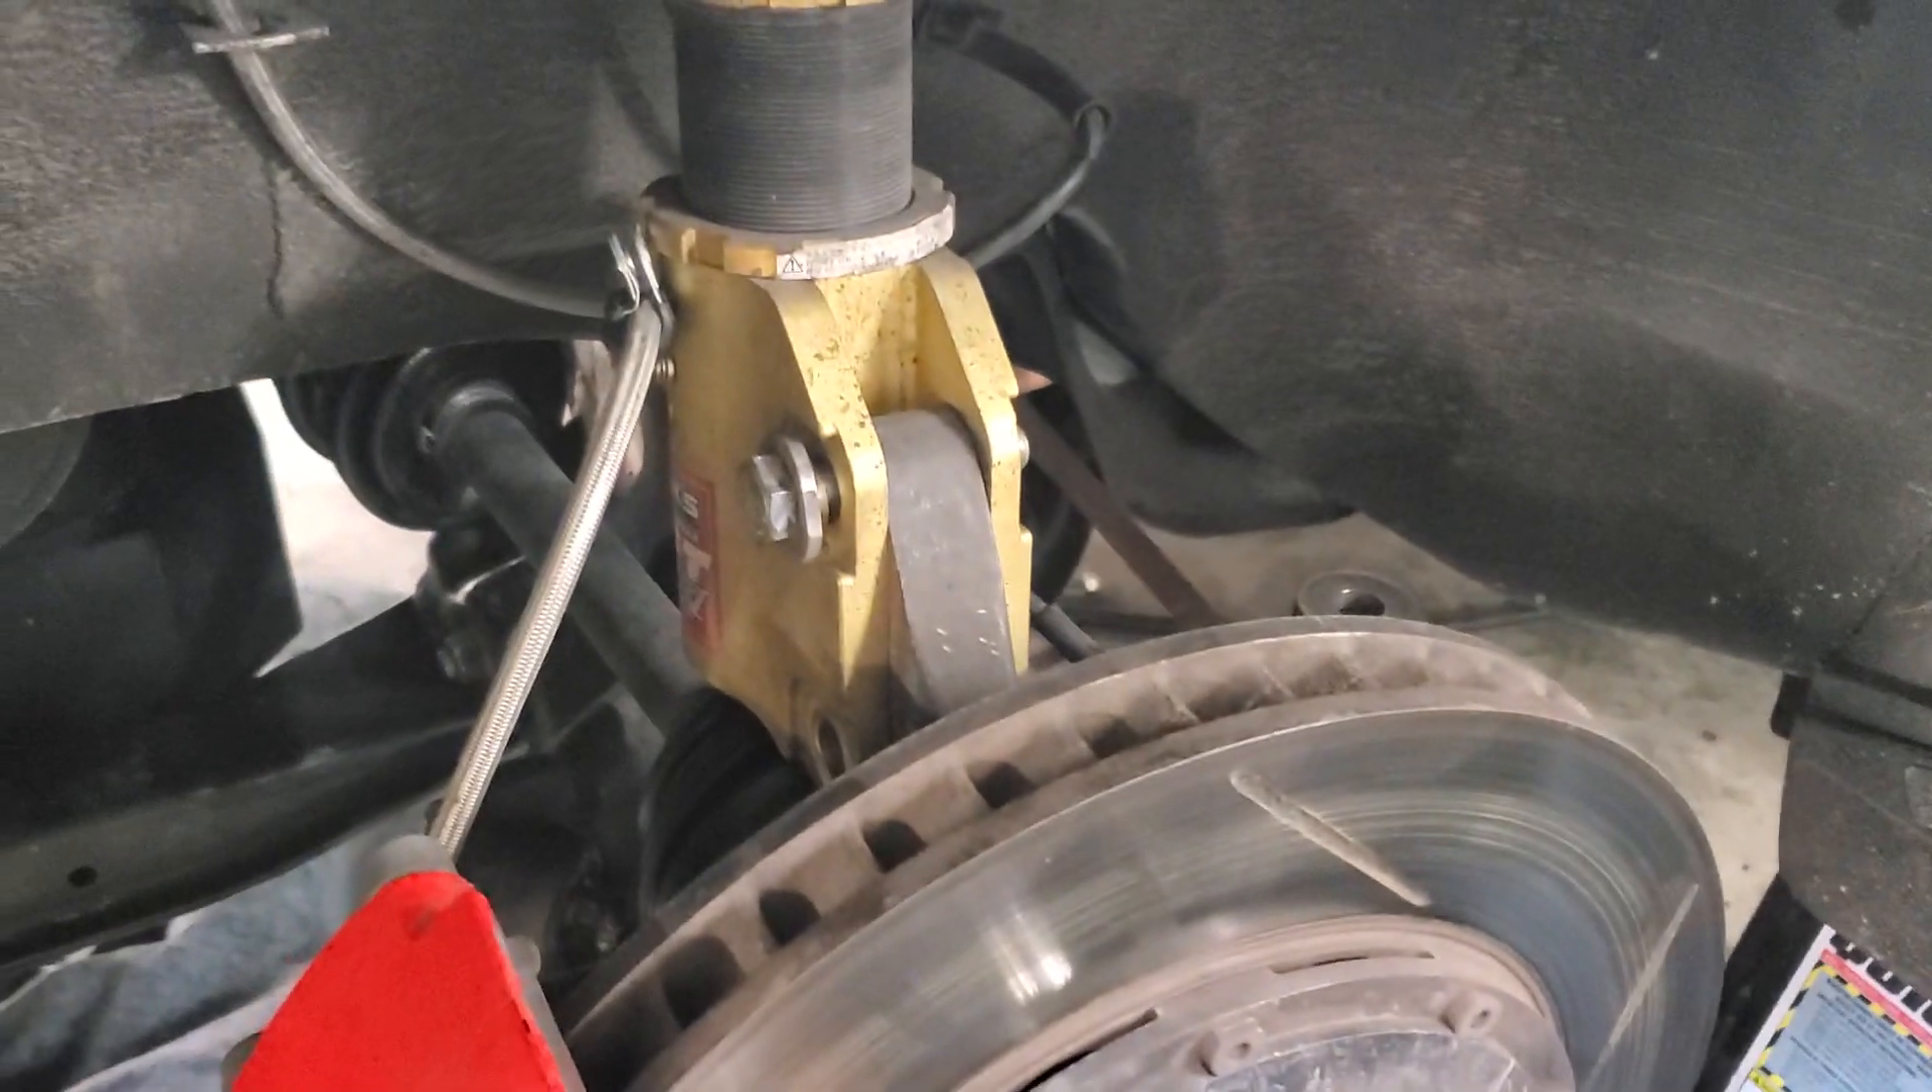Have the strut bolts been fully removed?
No.